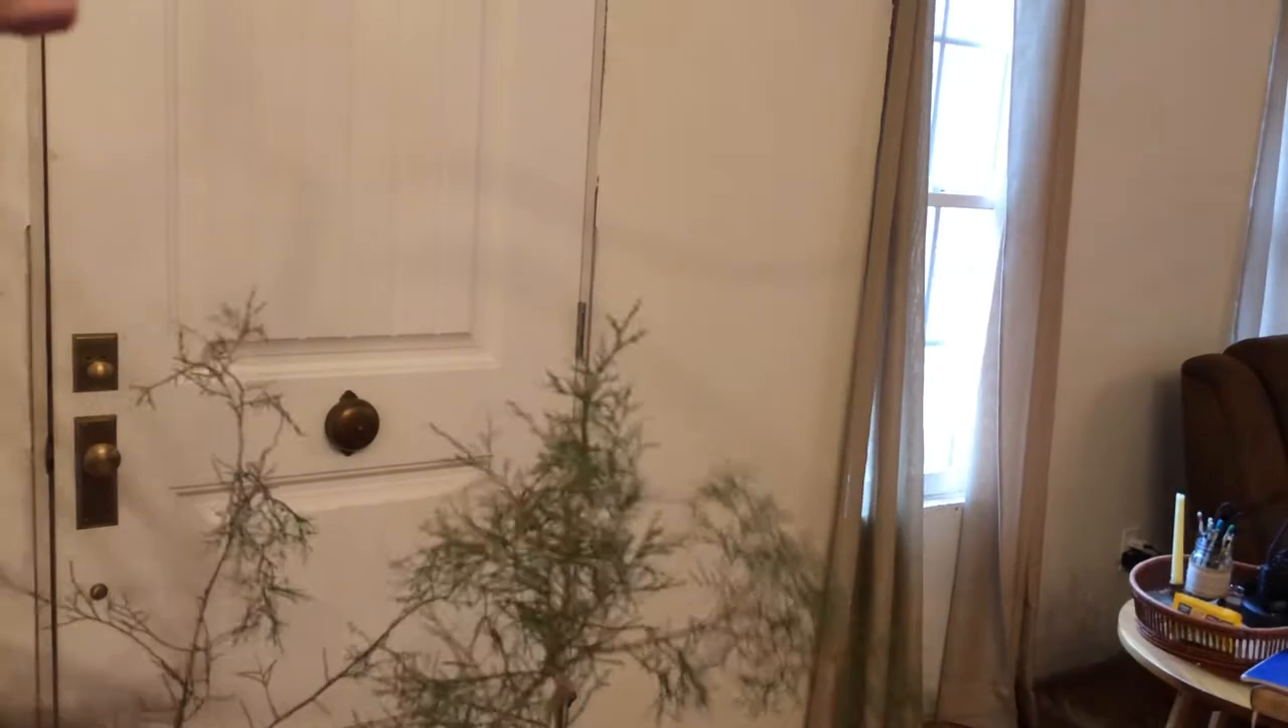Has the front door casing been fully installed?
No.